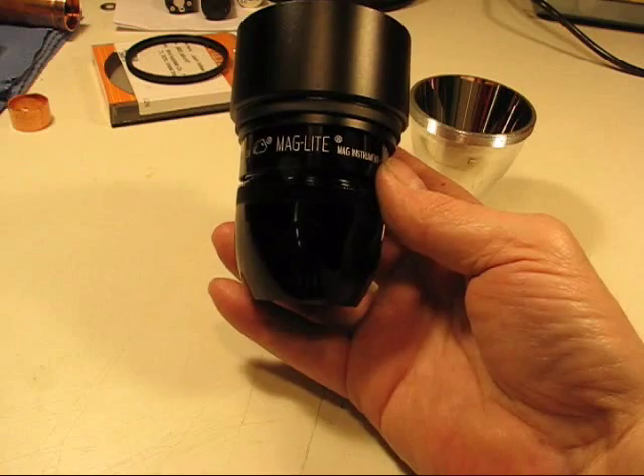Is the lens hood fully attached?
Yes.